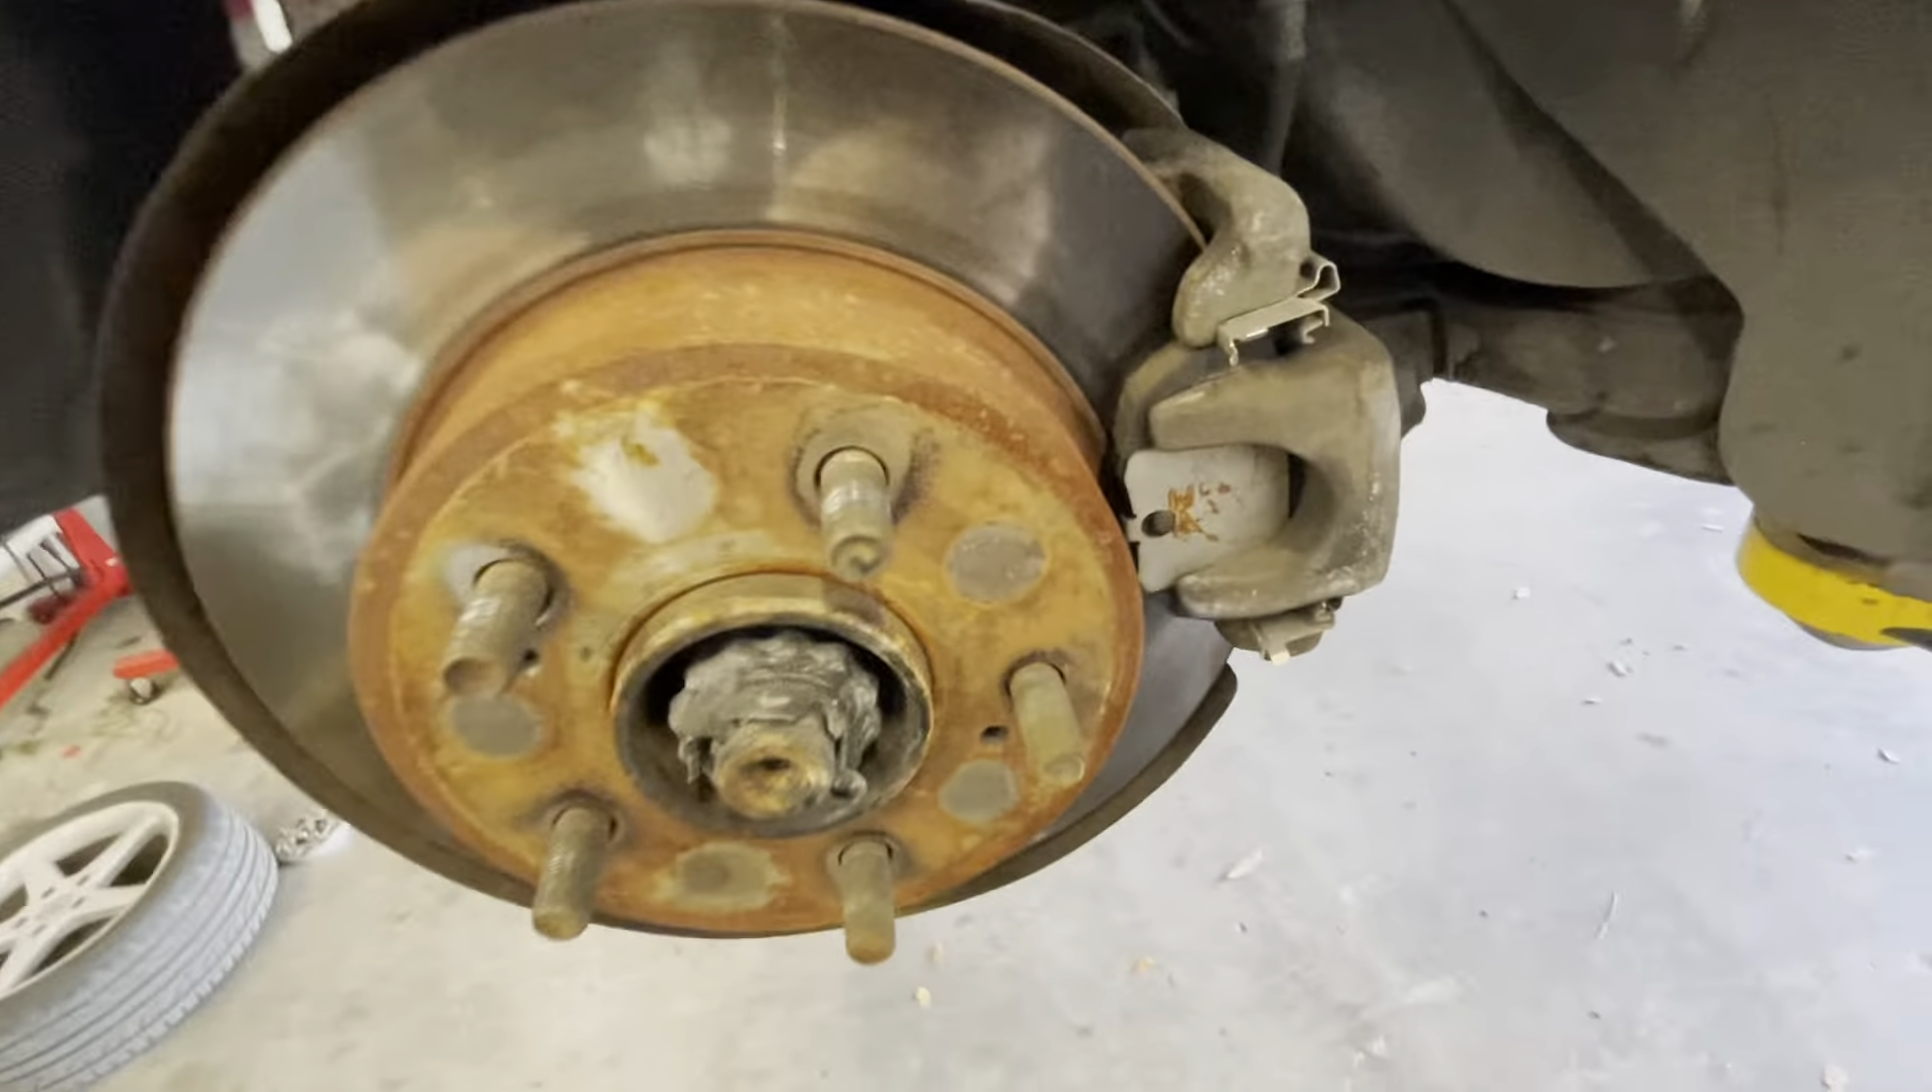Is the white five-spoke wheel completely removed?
Yes.